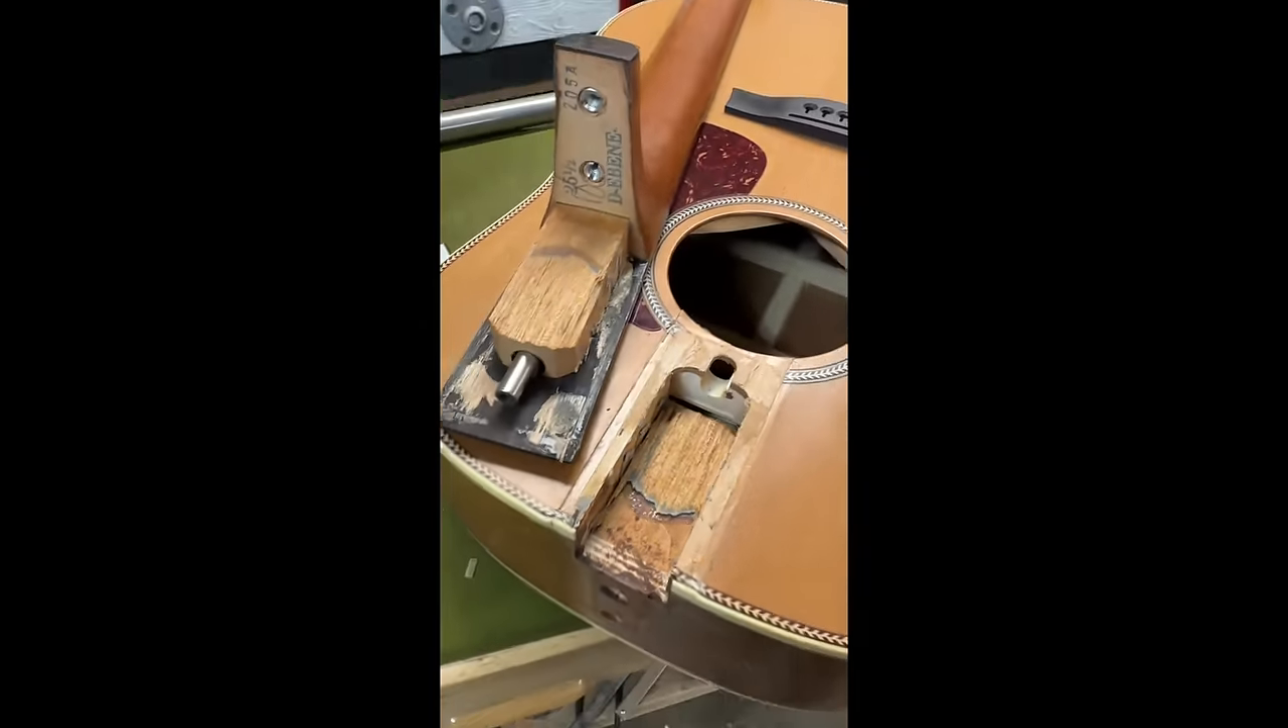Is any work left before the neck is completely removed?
No.